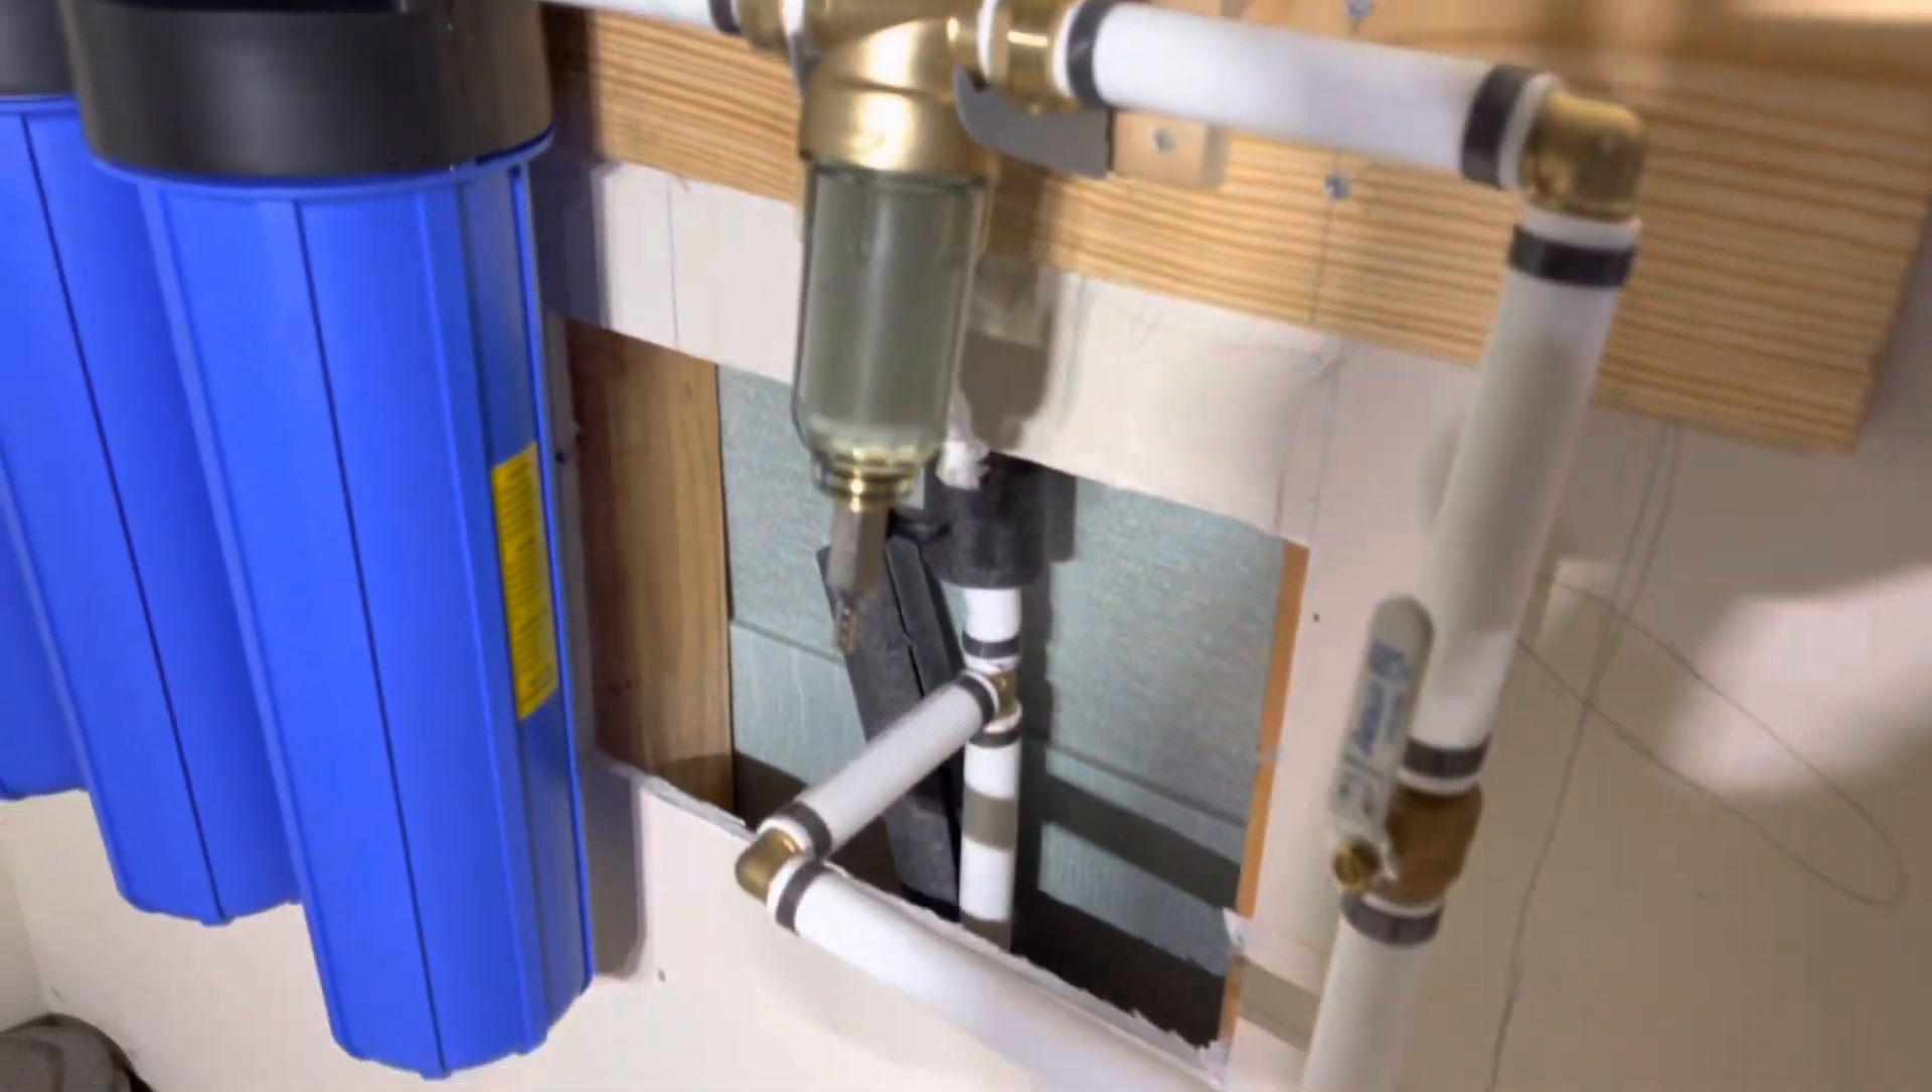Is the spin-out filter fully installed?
Yes.